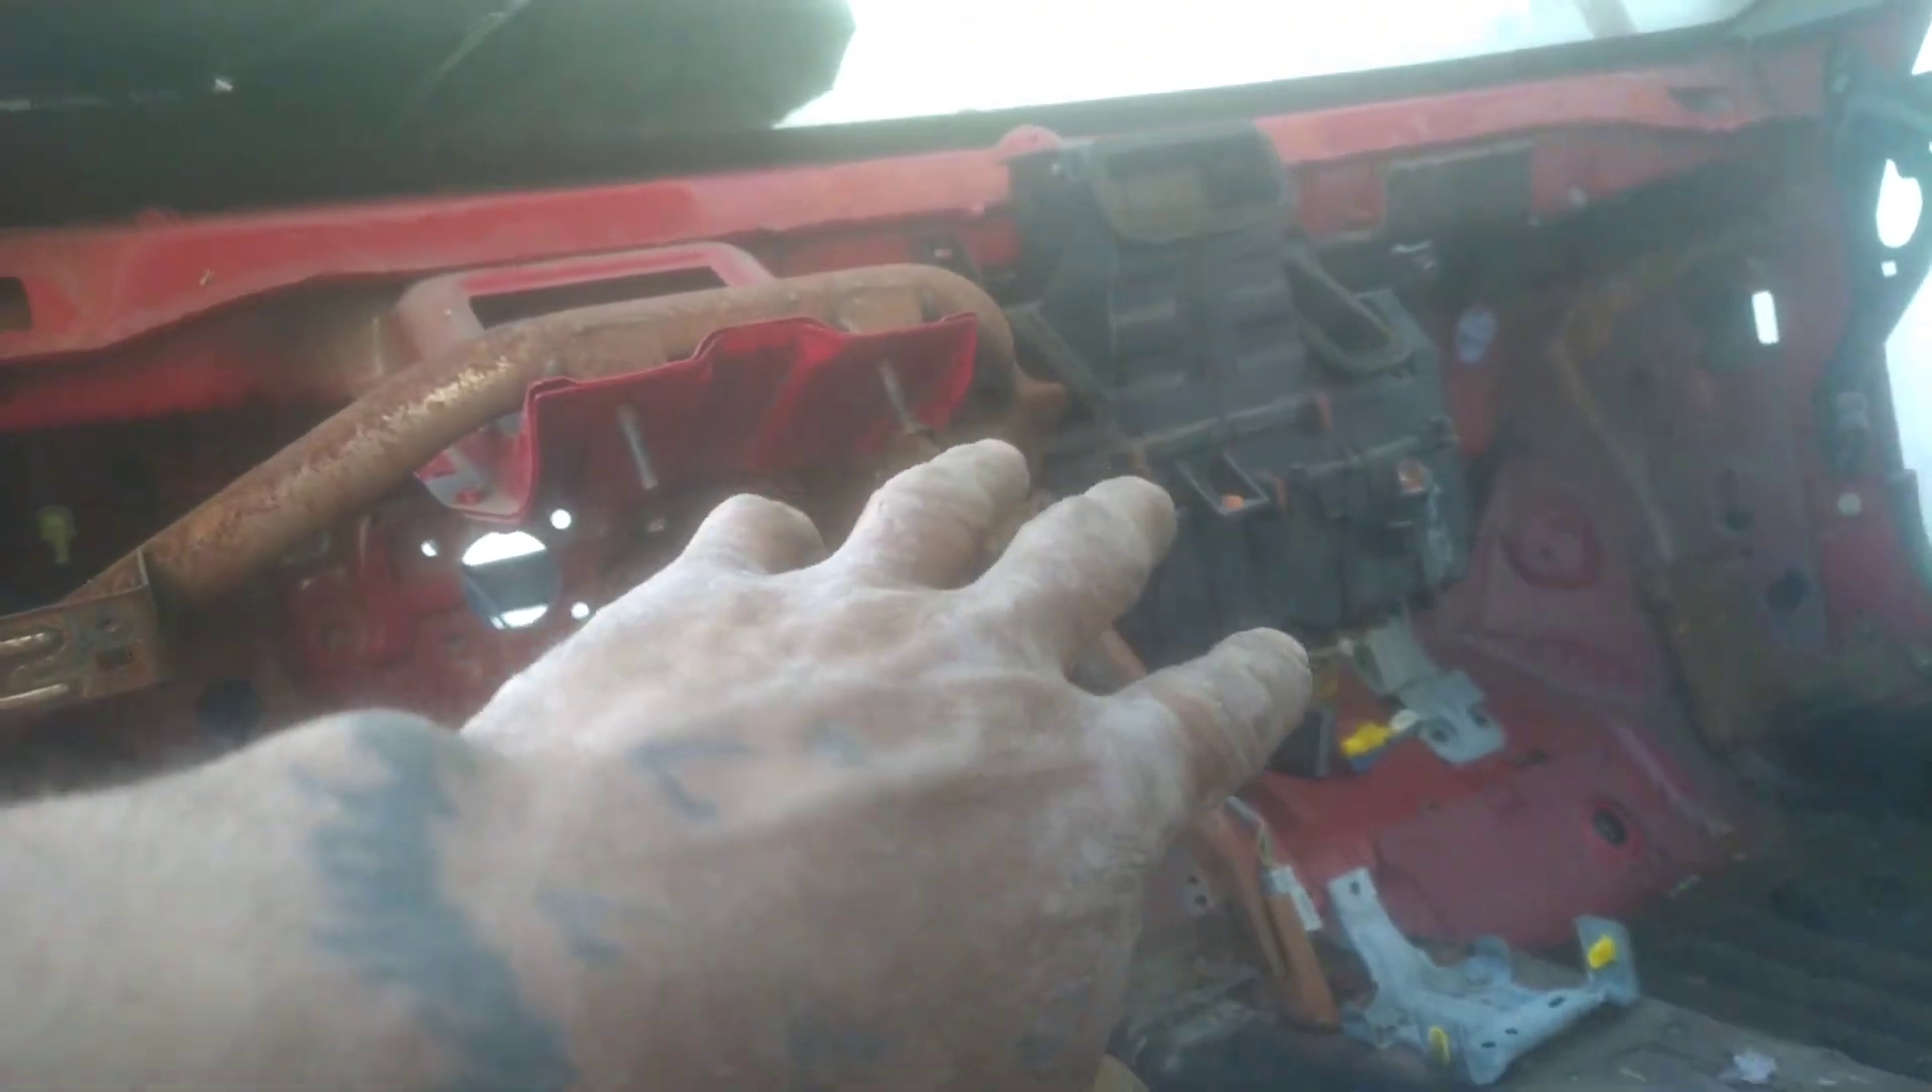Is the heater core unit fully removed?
No.